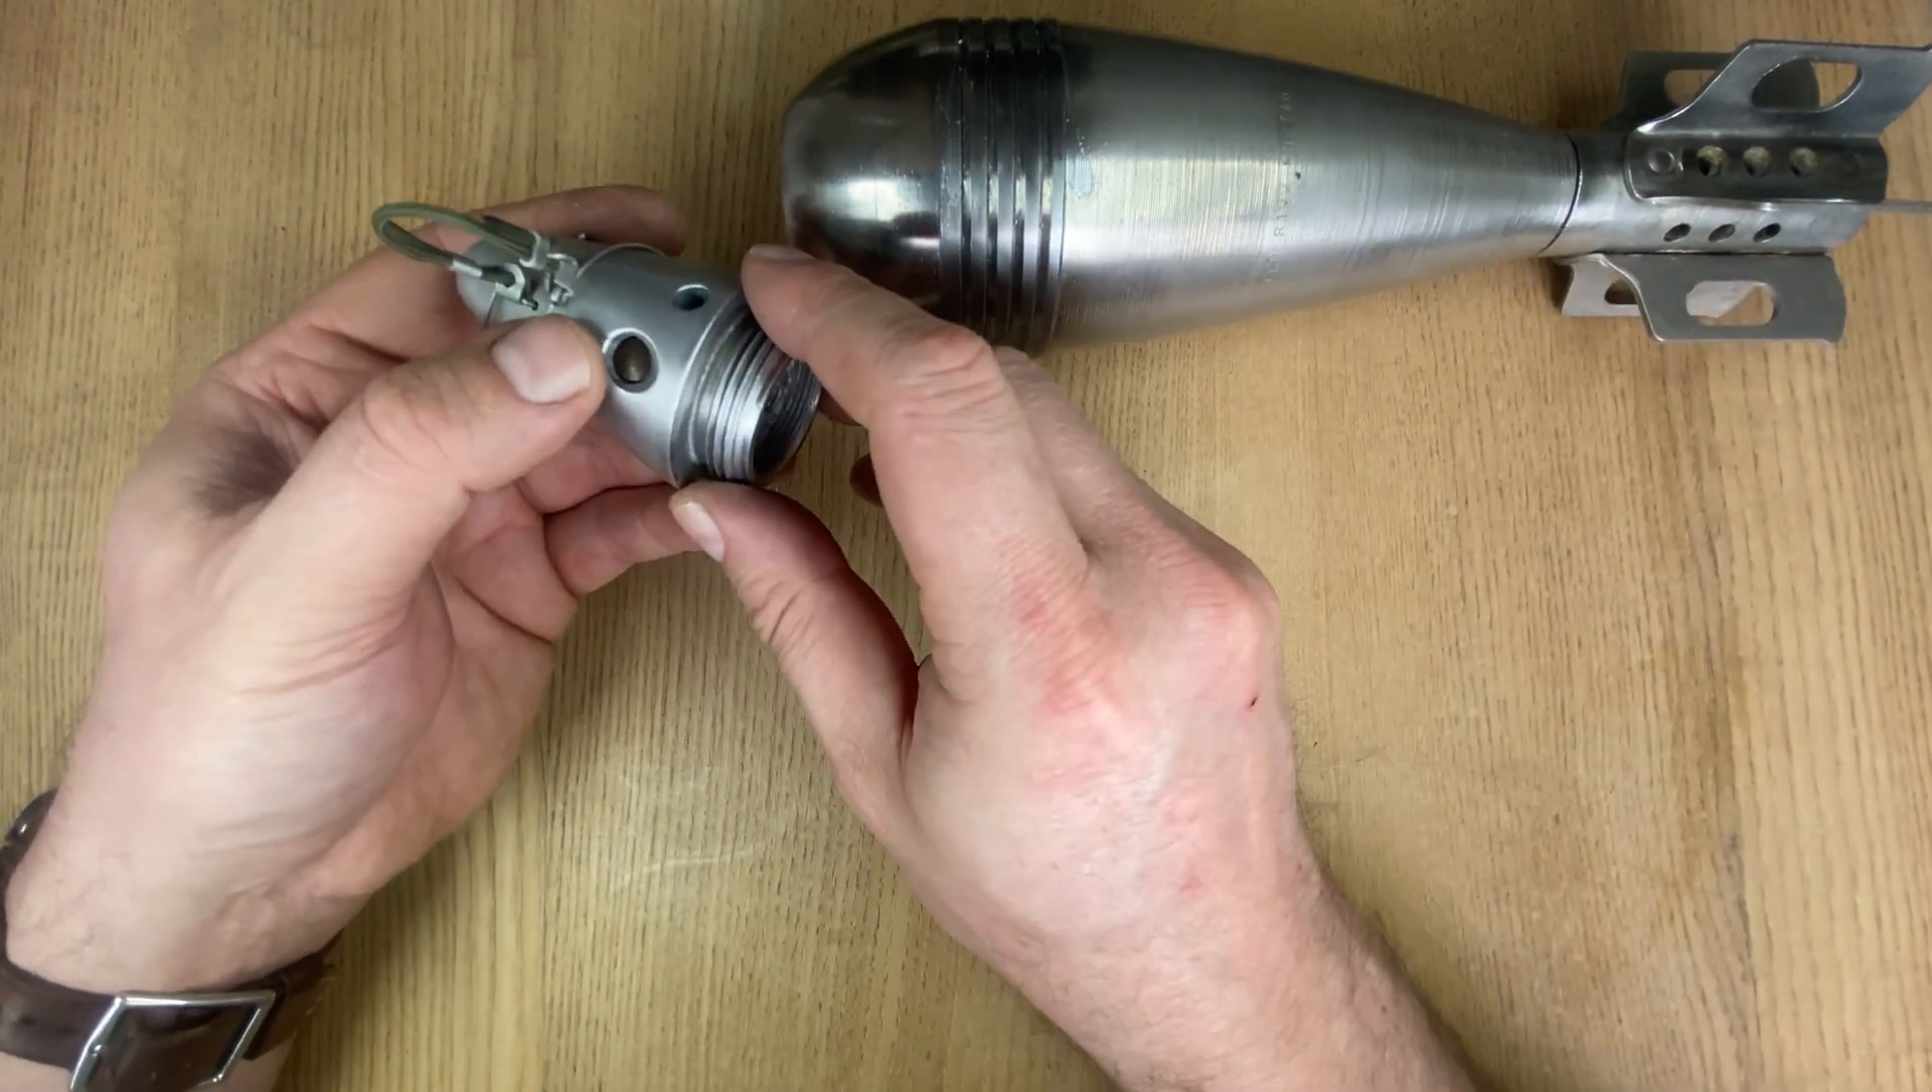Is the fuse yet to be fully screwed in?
Yes.